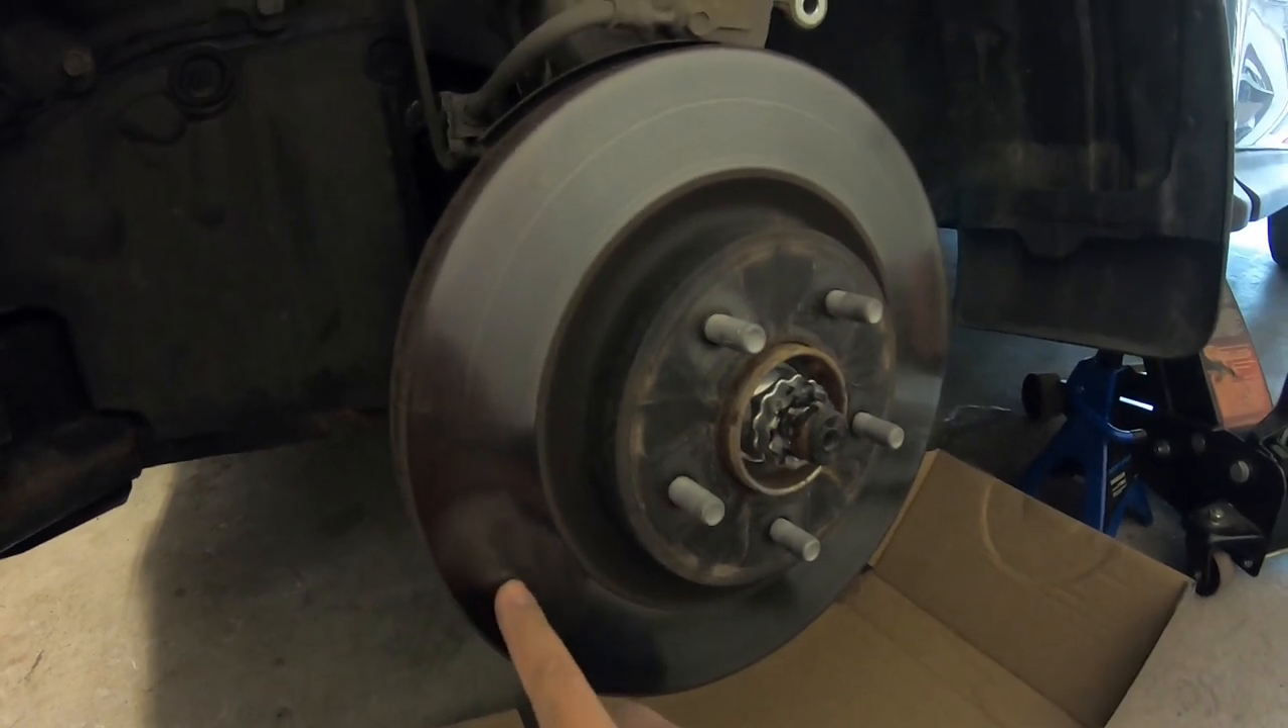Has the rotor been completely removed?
No.